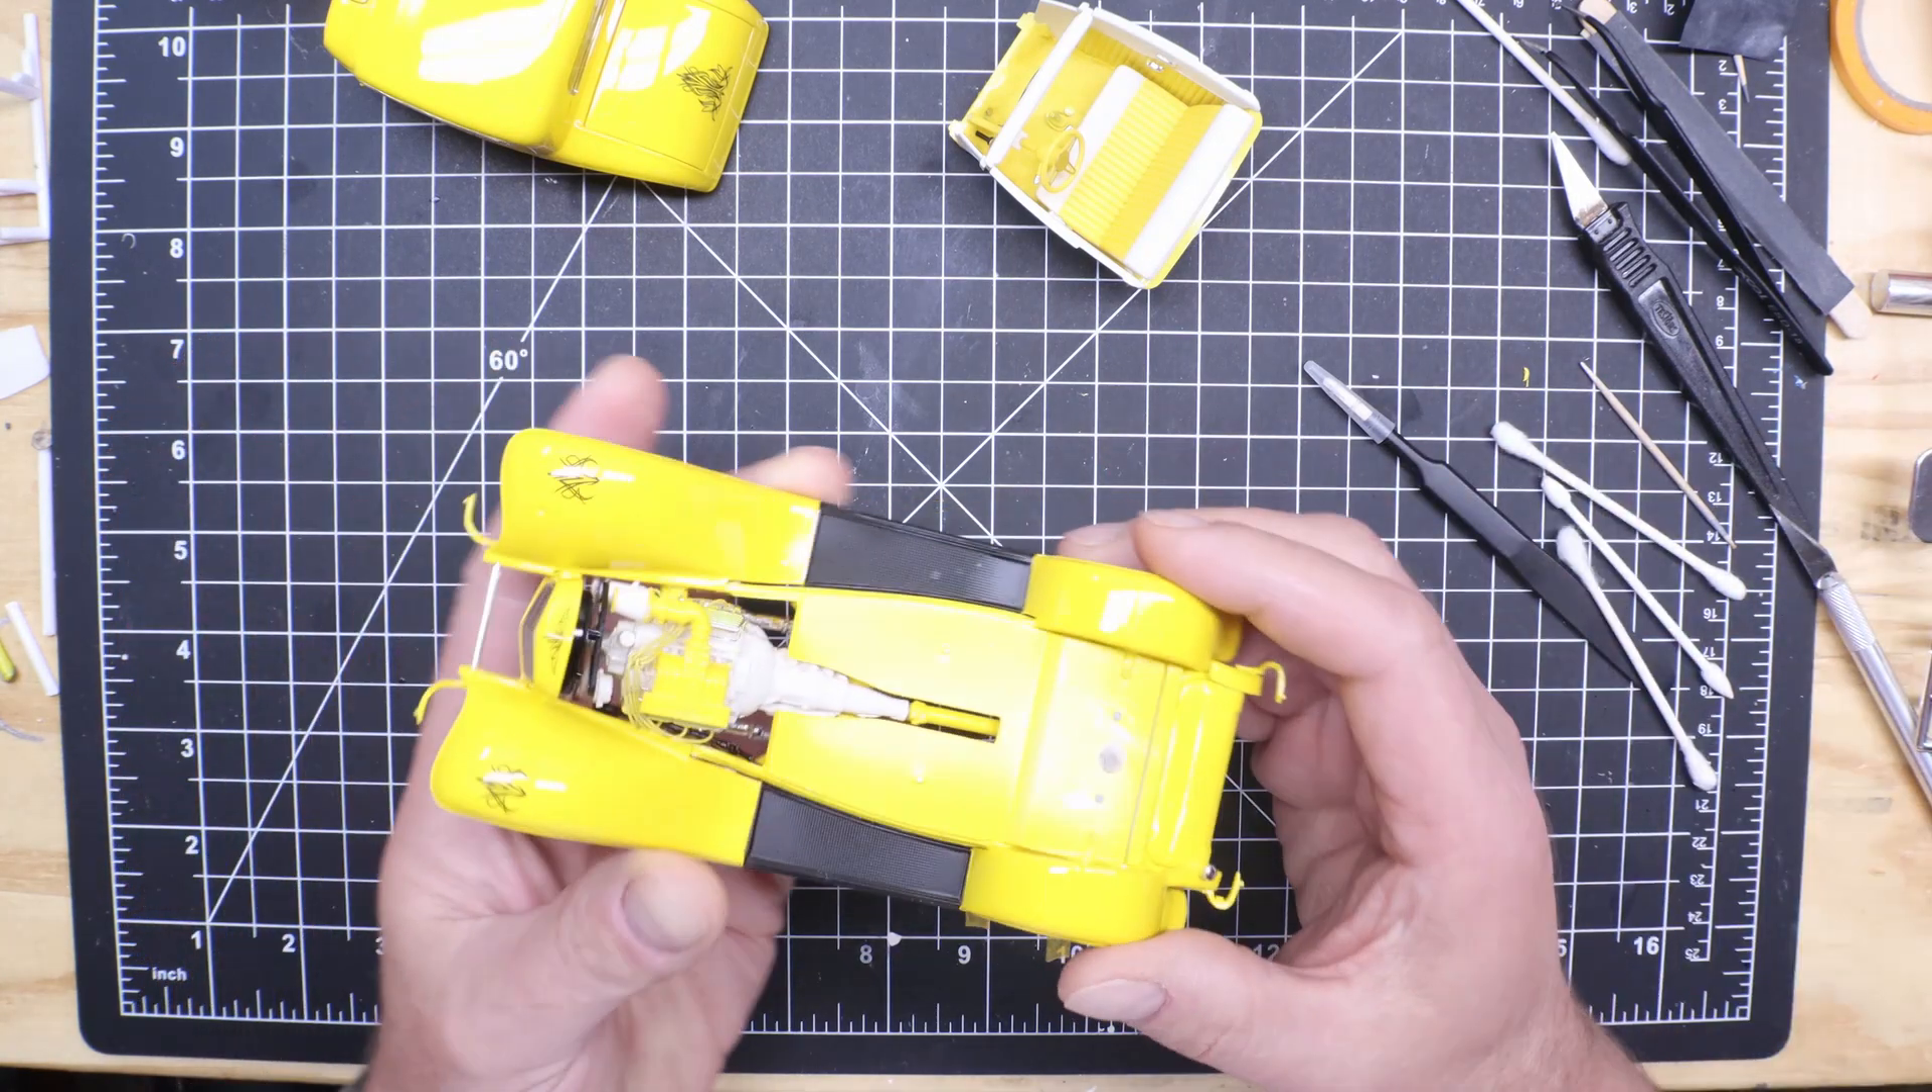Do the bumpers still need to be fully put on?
Yes.